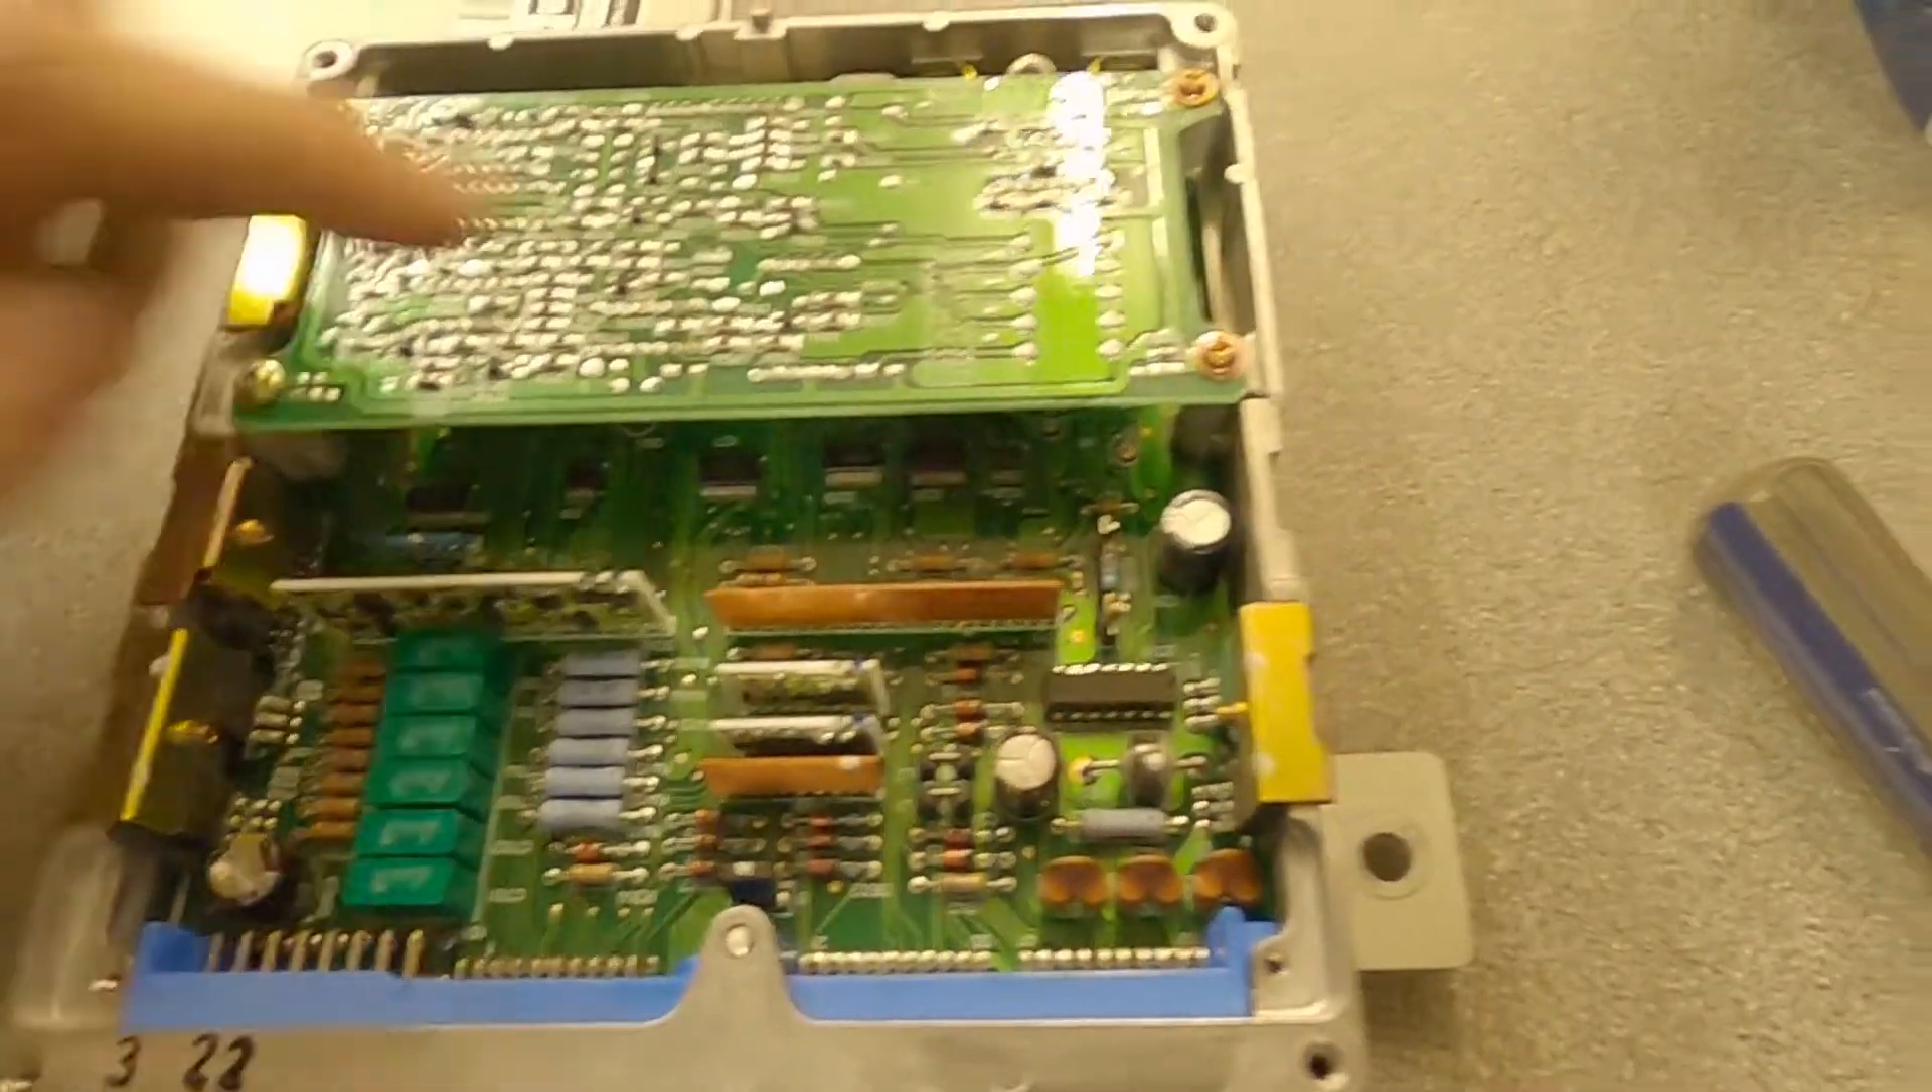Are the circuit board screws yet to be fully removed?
Yes.